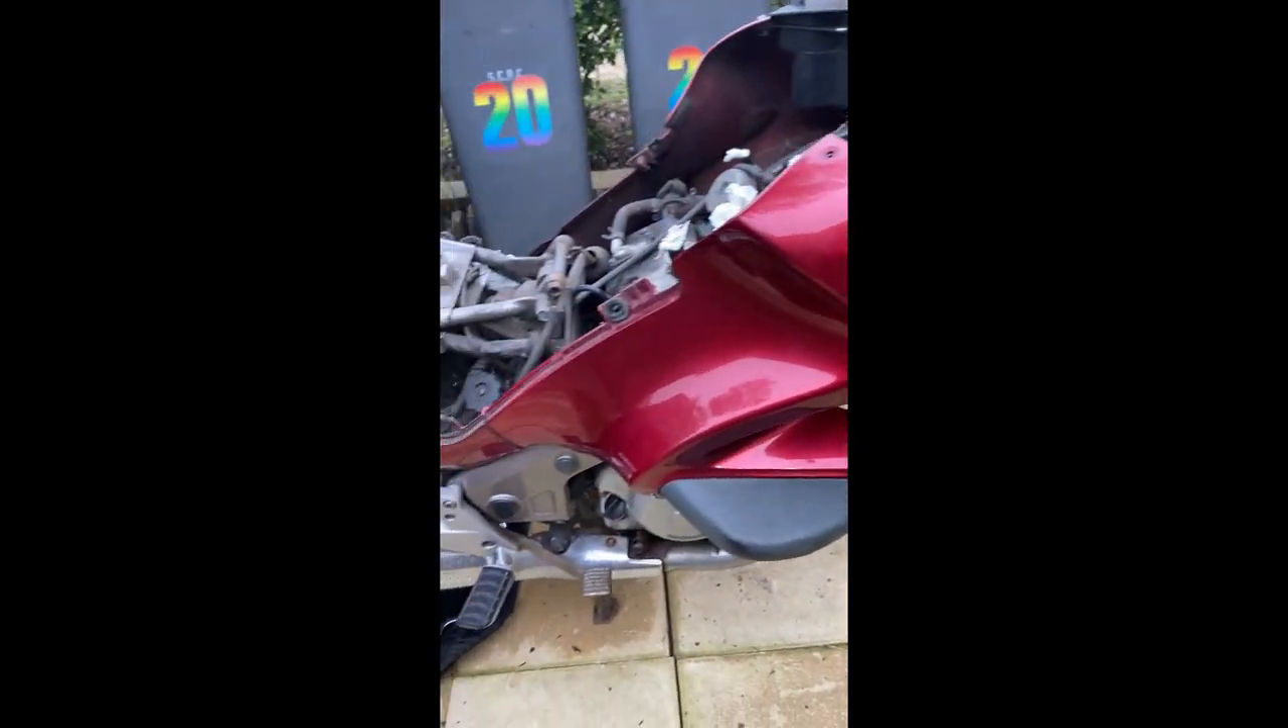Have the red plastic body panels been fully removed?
No.